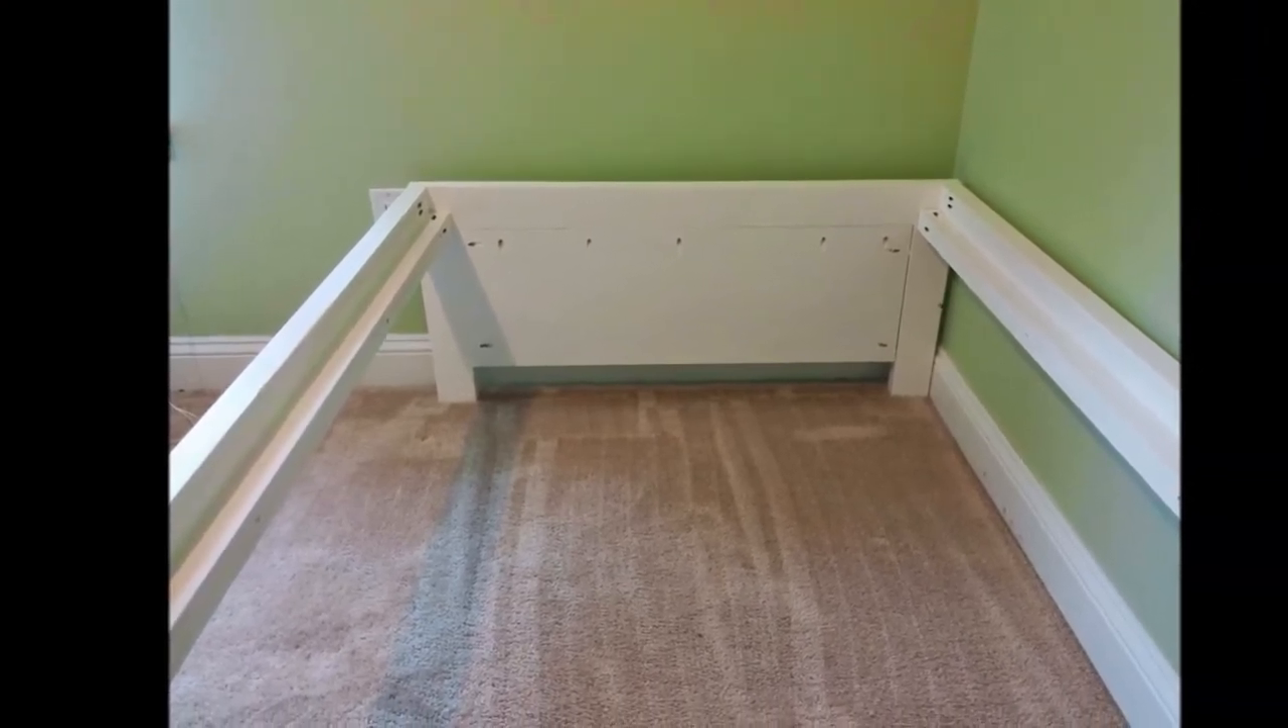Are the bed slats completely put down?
No.